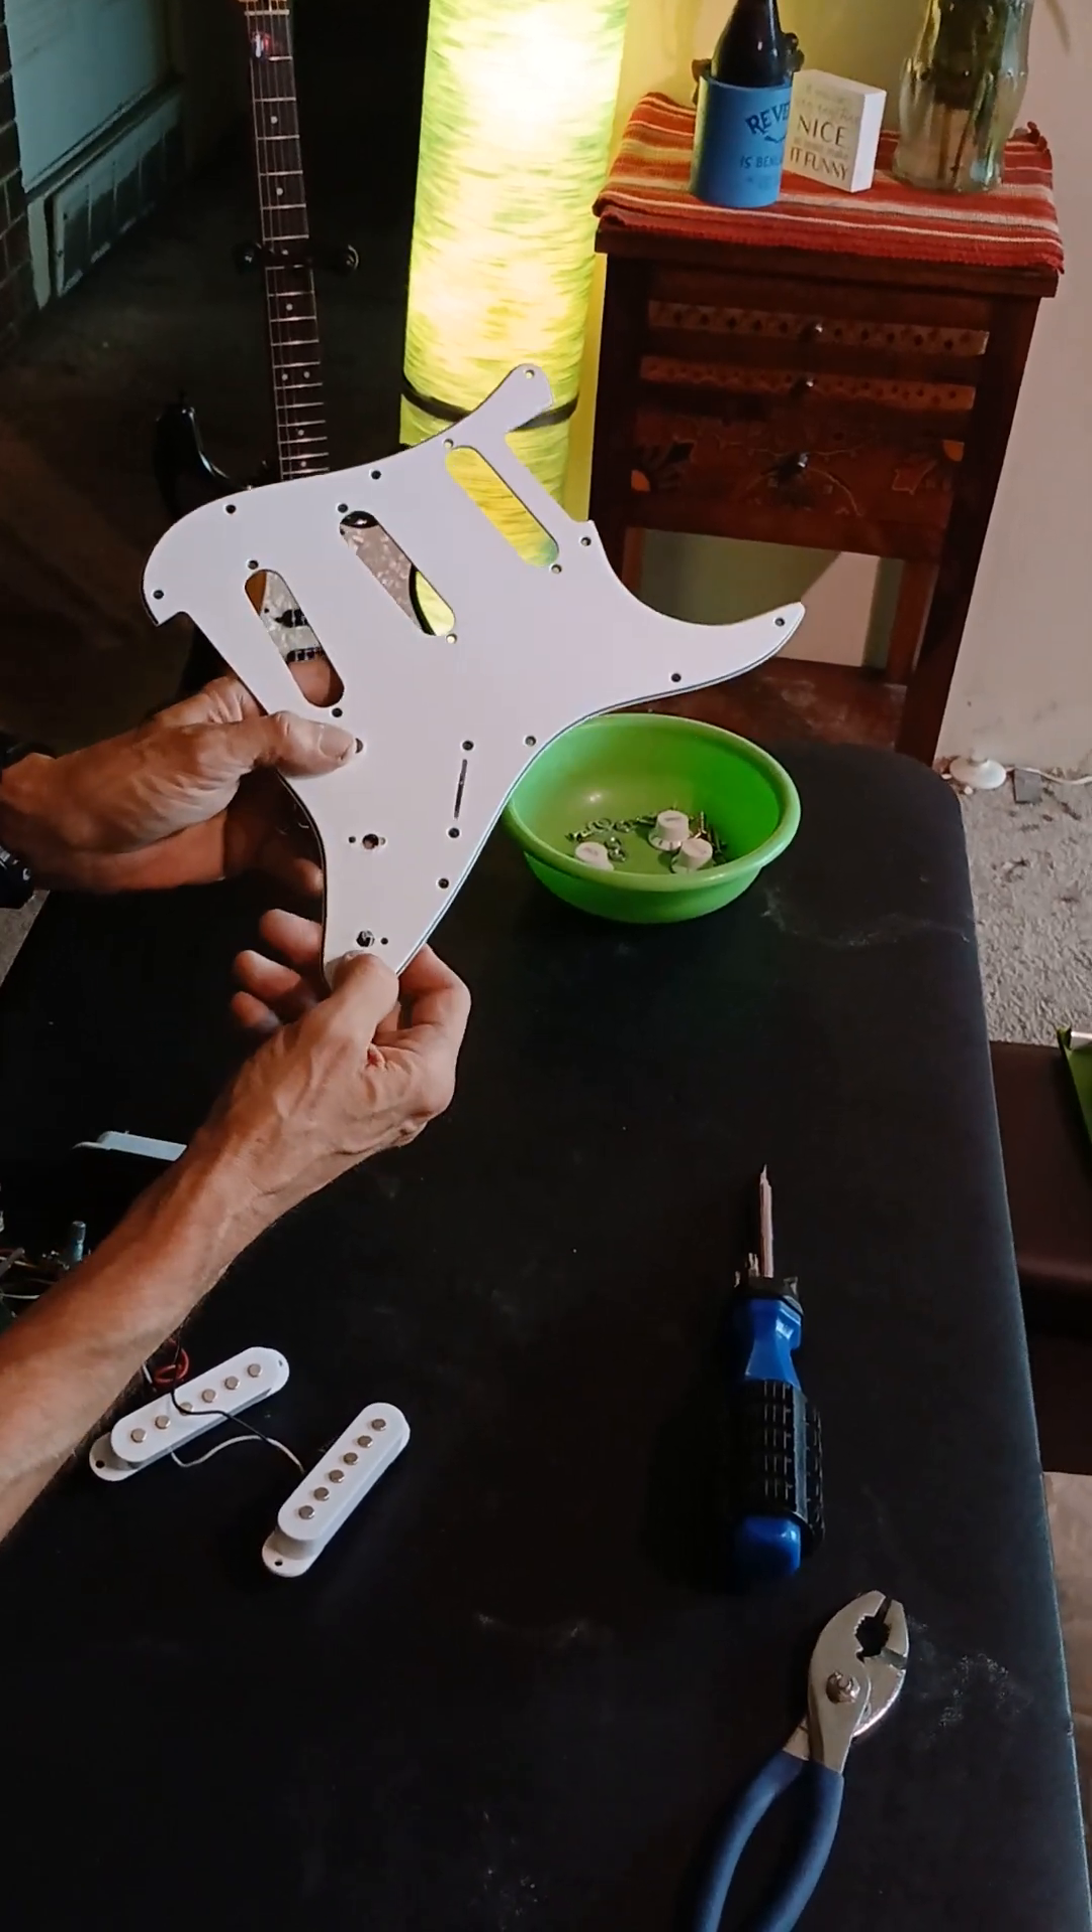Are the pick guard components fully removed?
Yes.